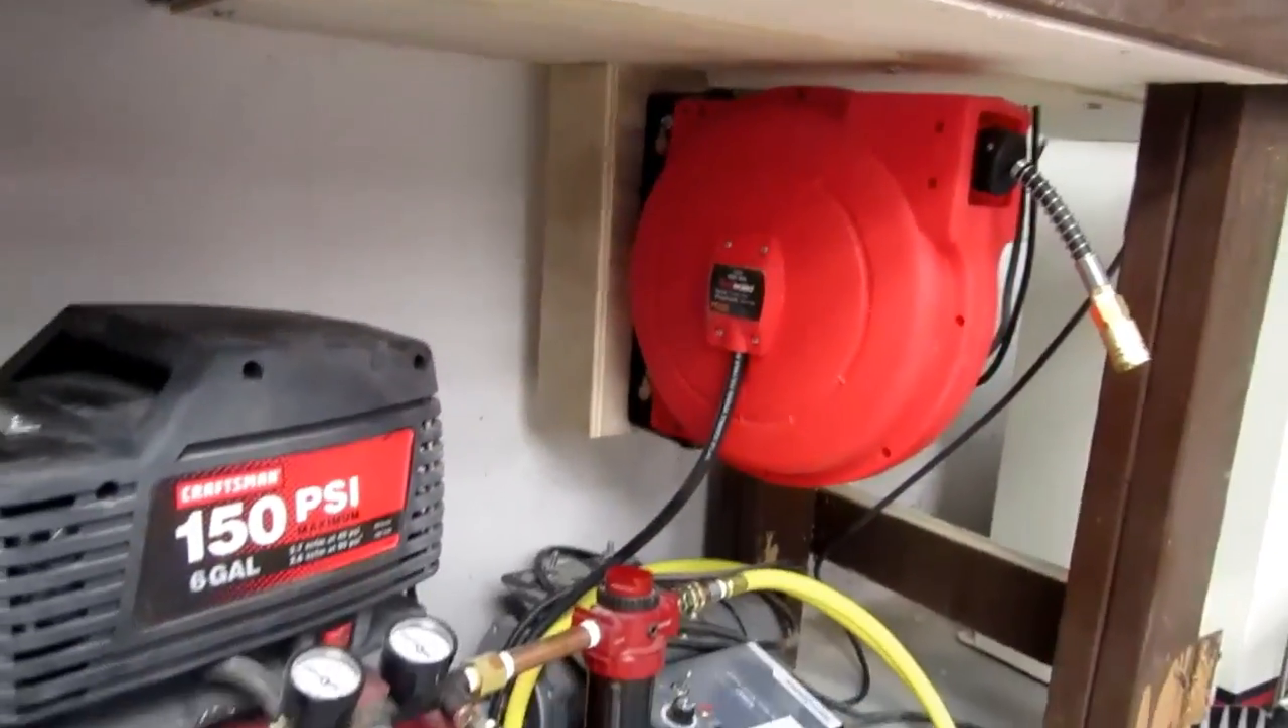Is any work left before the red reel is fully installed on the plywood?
No.